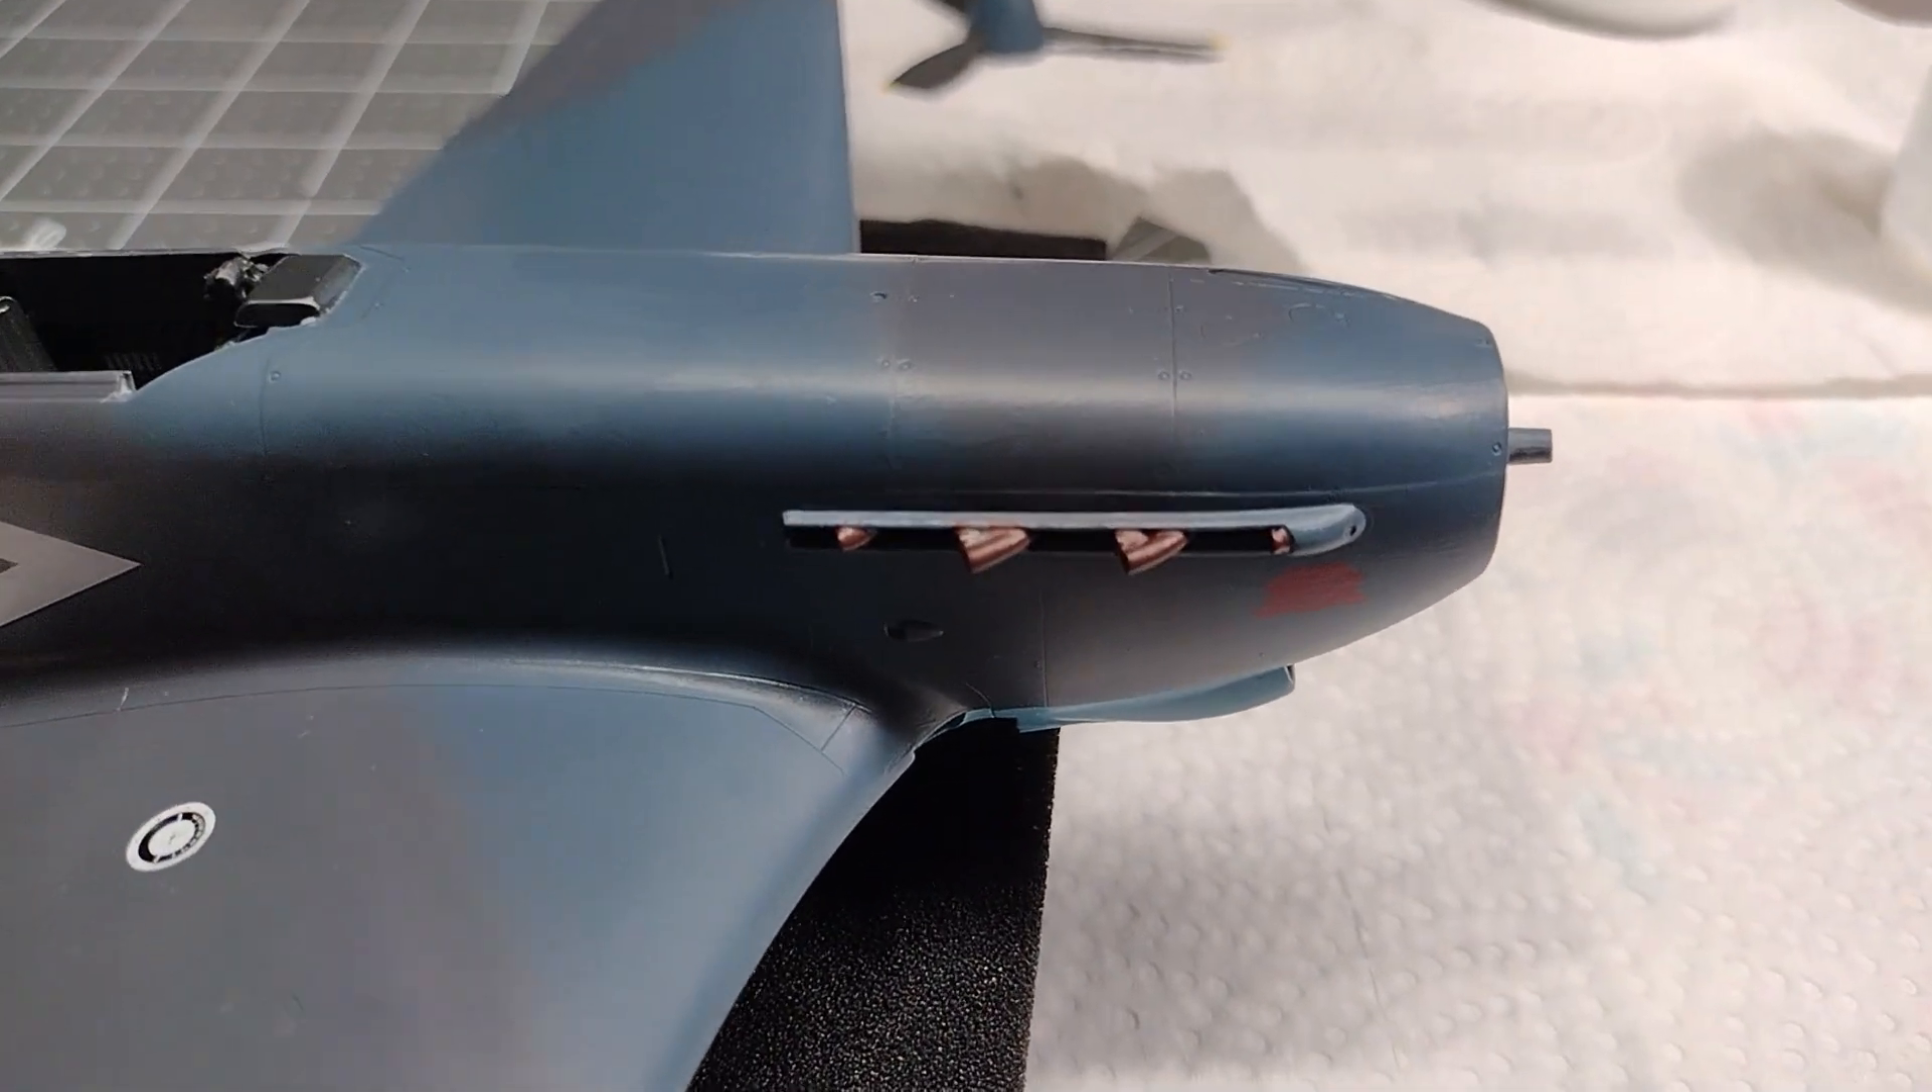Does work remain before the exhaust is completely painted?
No.